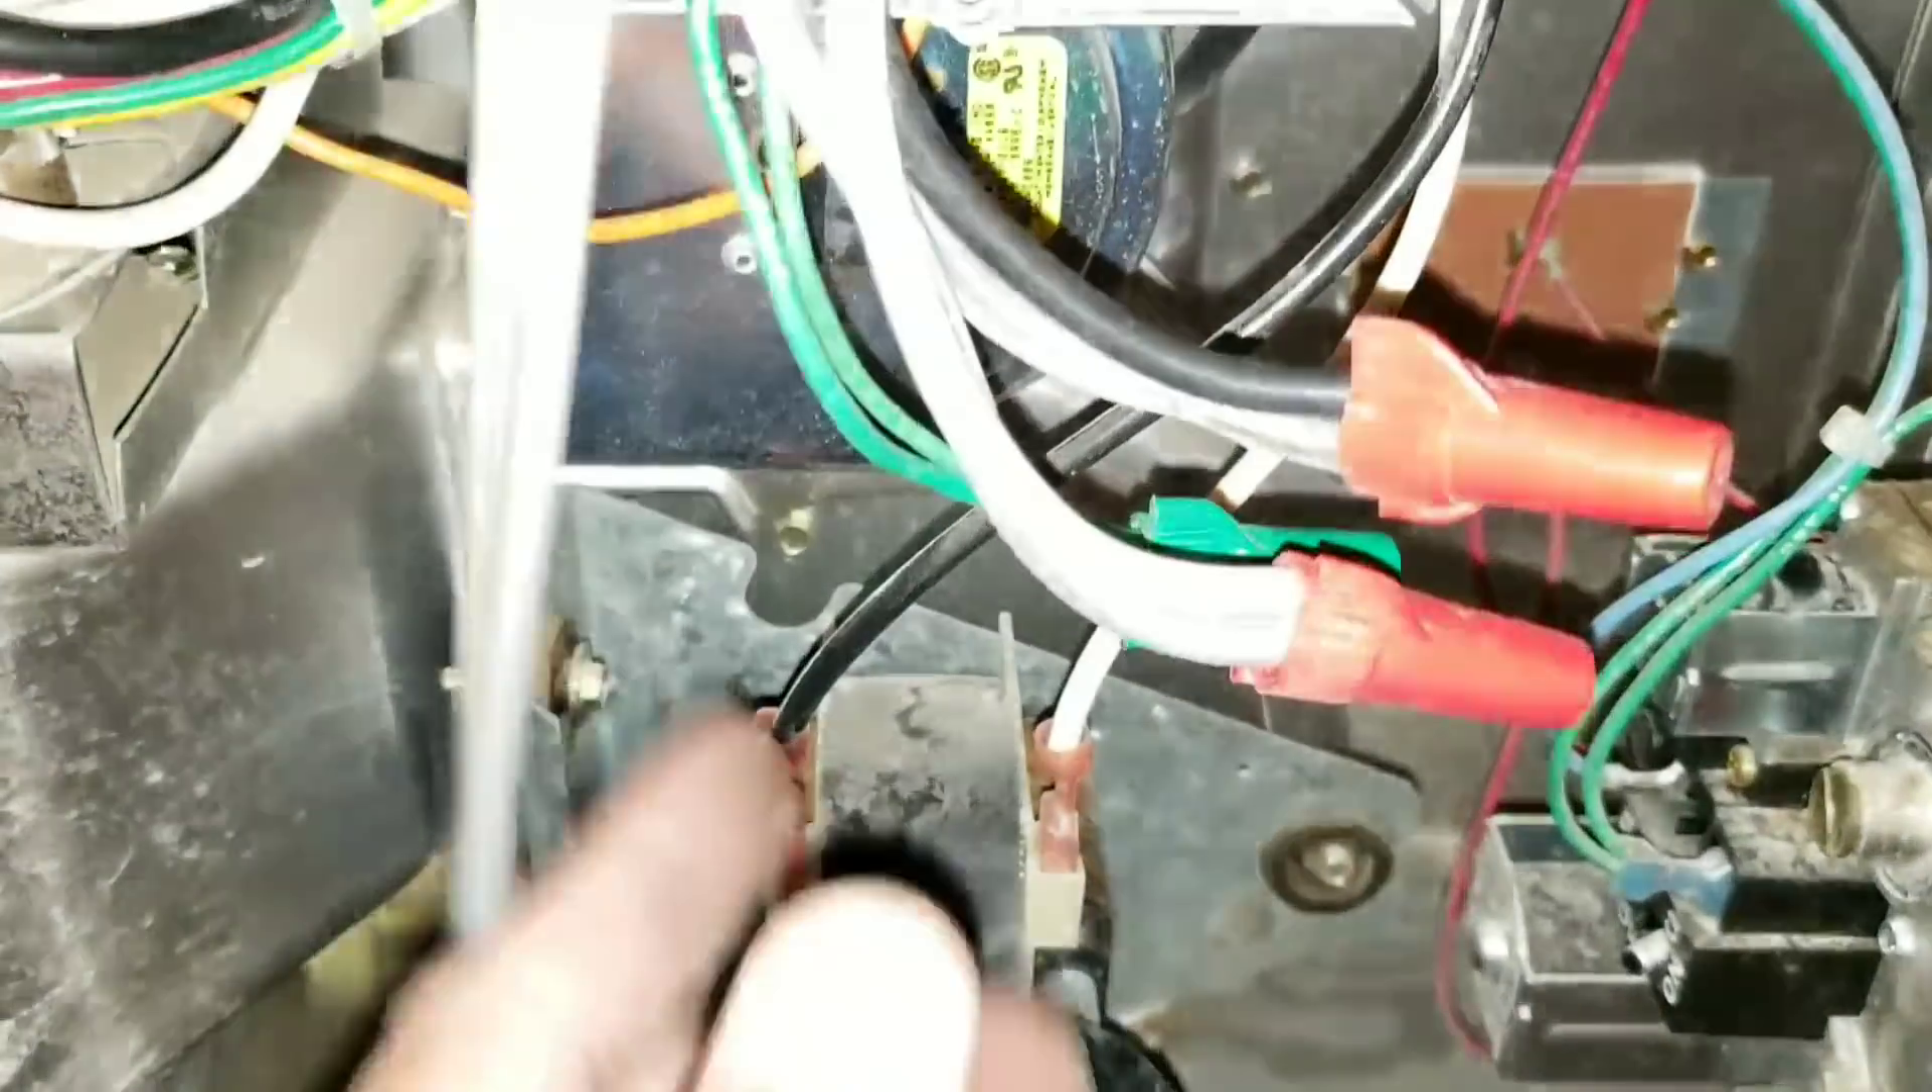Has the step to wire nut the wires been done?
Yes.